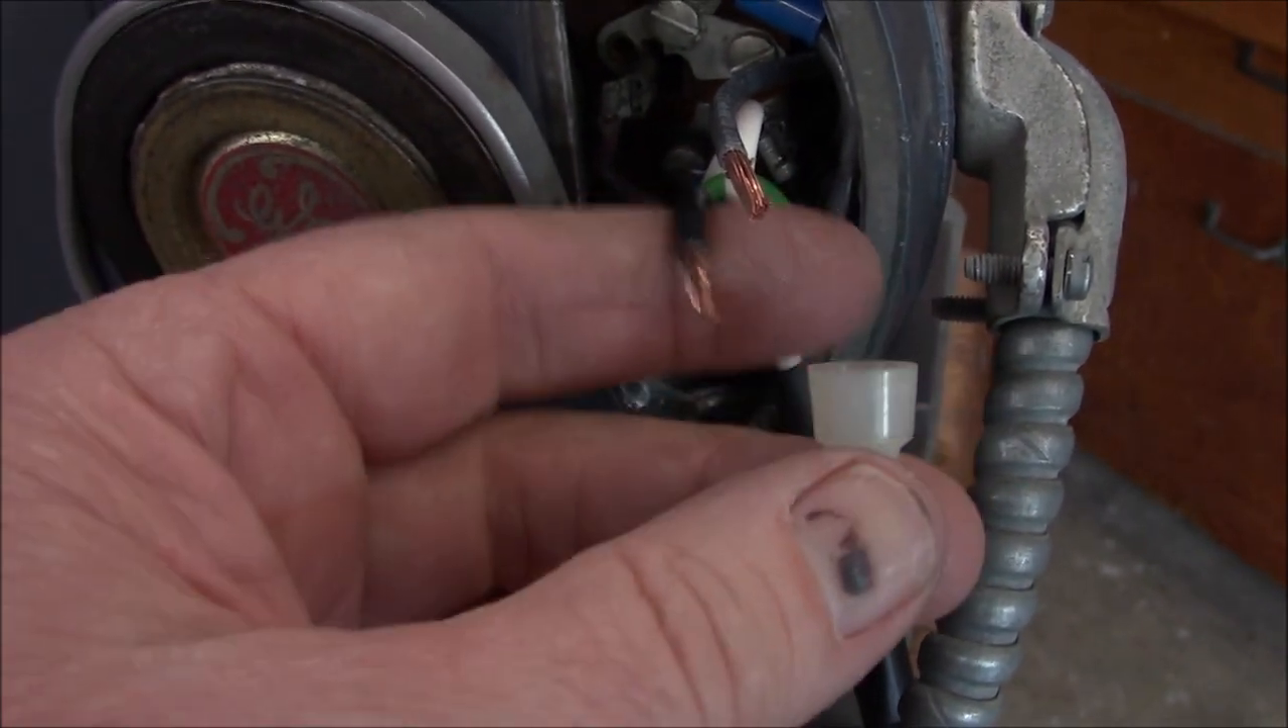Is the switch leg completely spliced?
No.